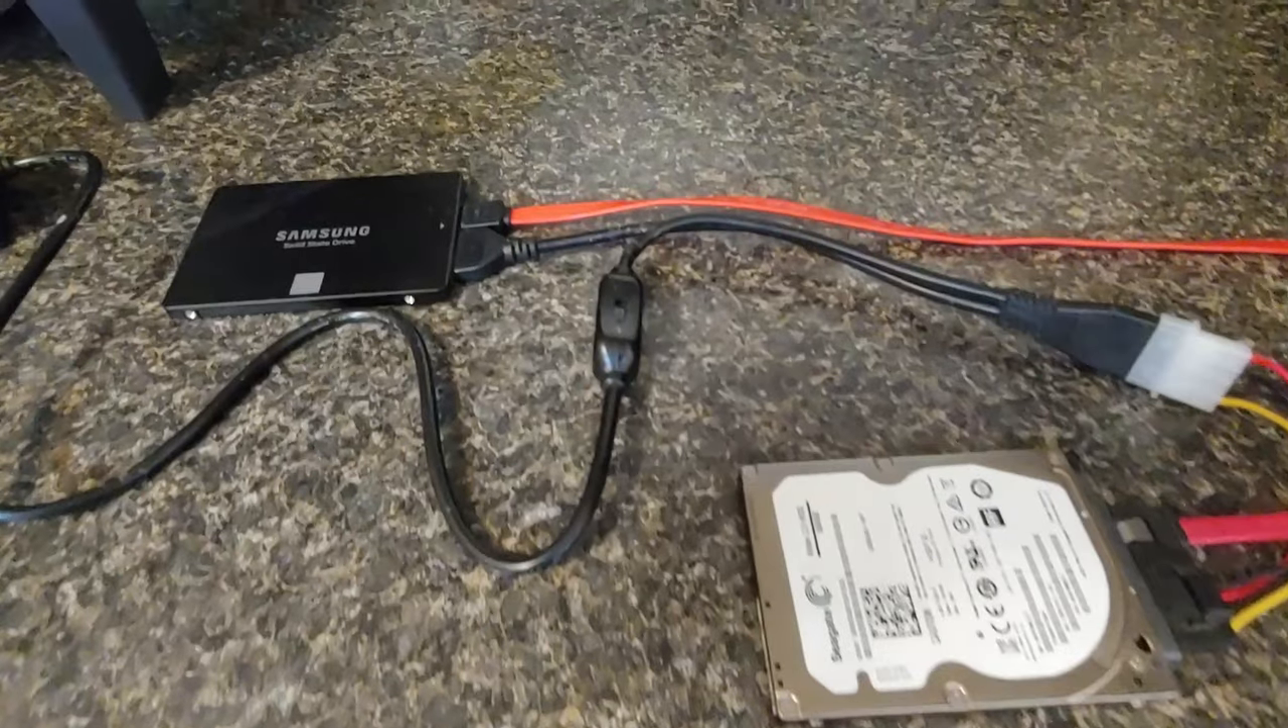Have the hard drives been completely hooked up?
Yes.